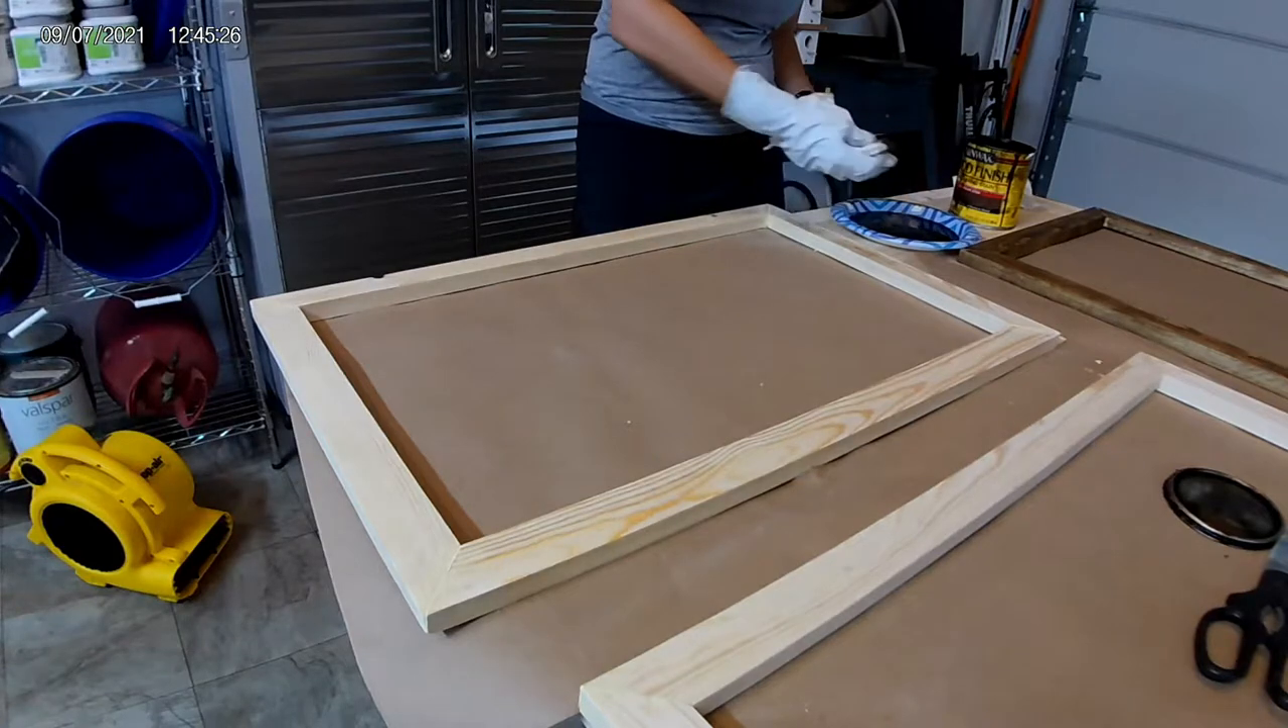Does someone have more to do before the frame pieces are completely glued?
No.